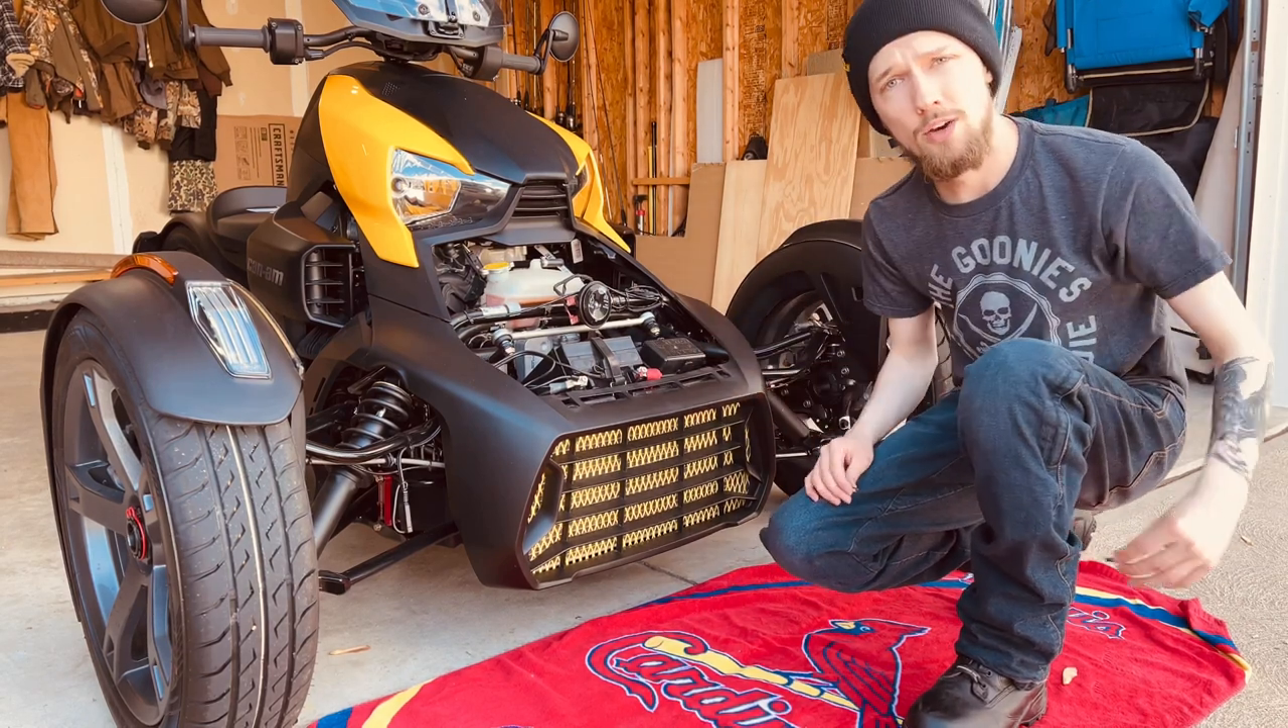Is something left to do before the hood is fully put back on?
Yes.